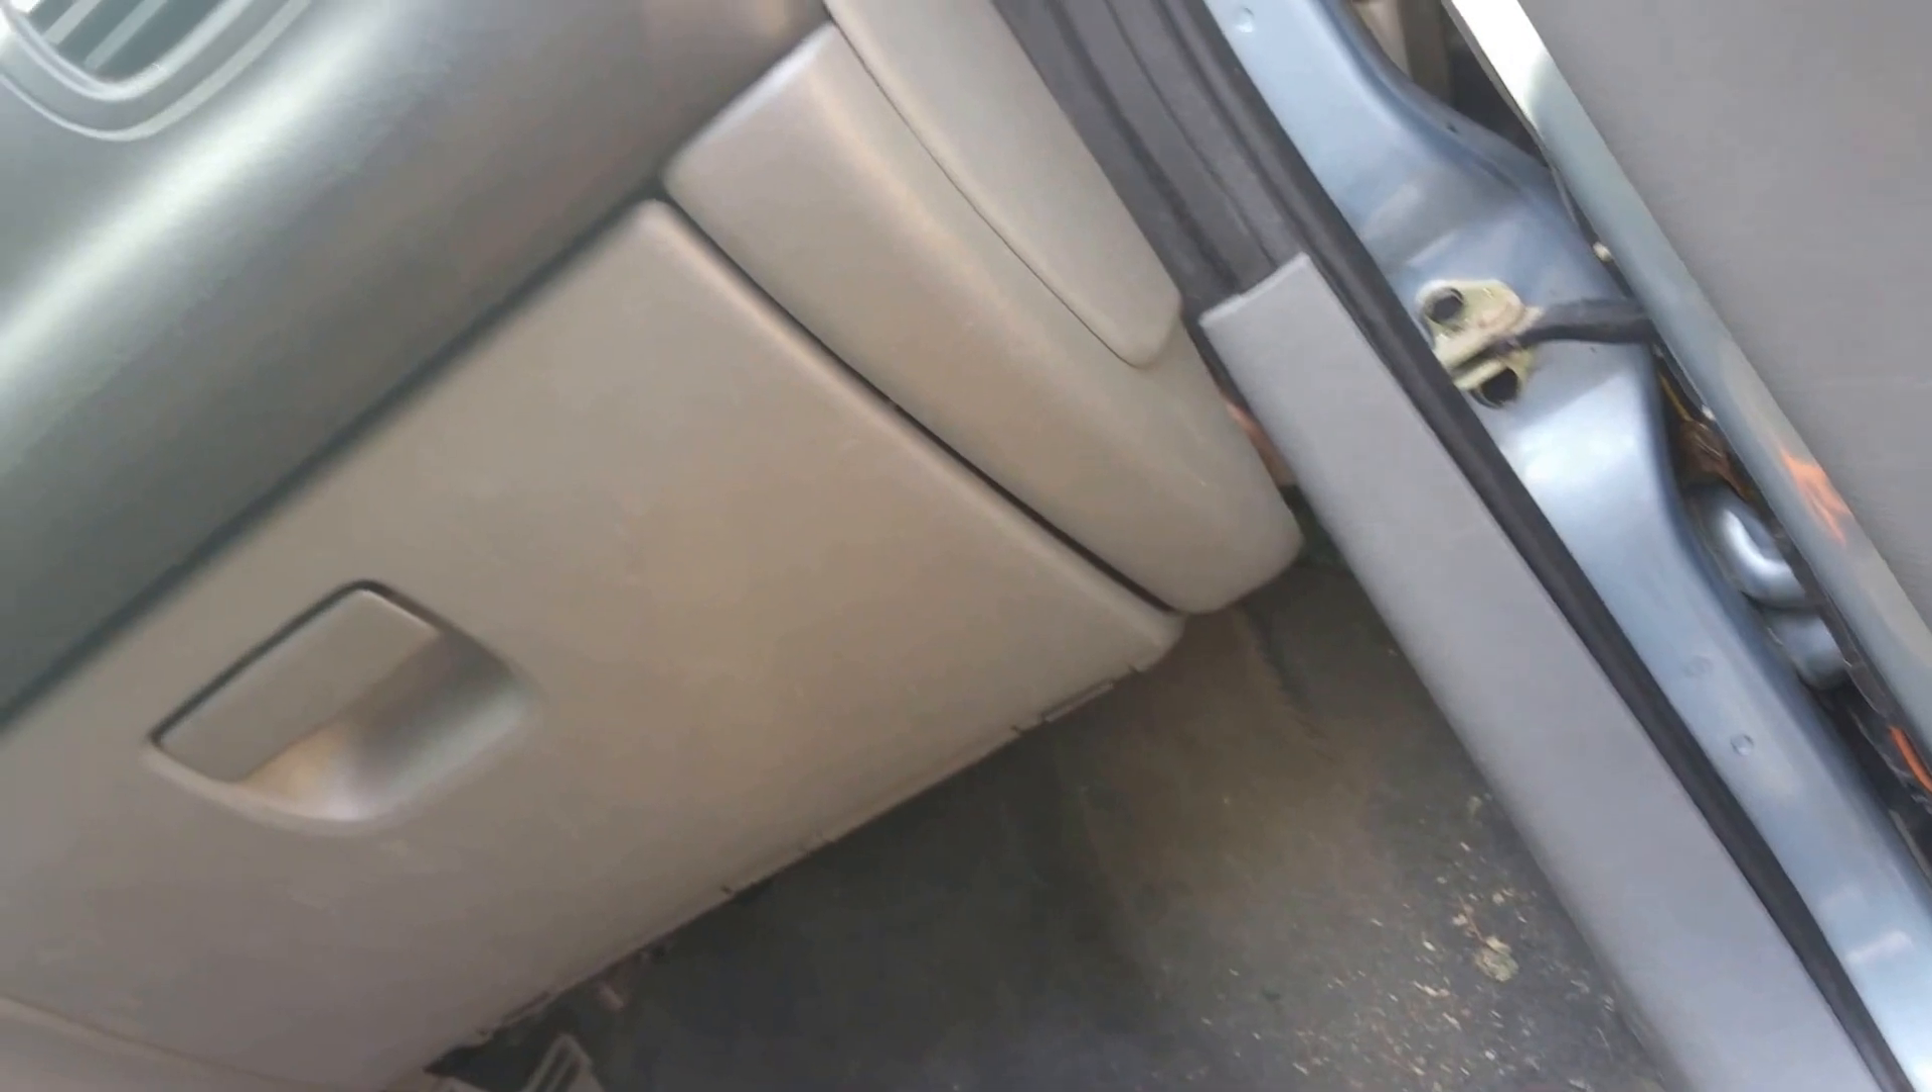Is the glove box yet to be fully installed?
No.